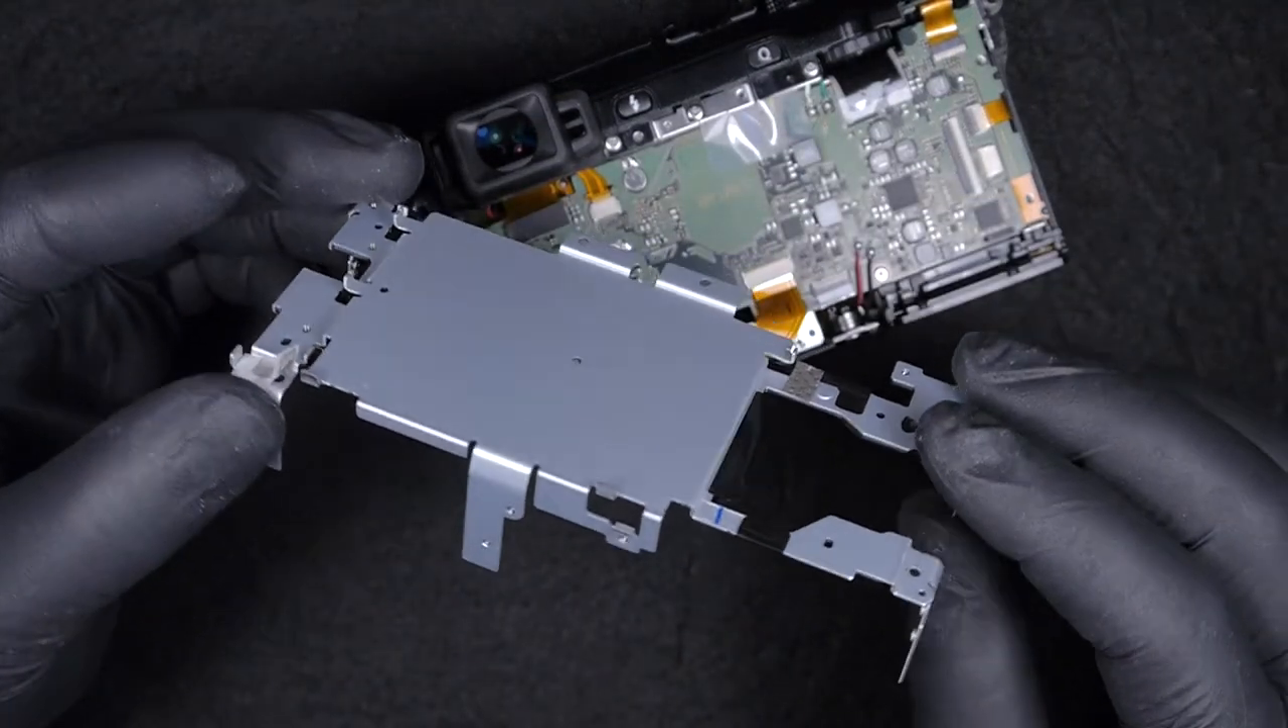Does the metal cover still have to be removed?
No.